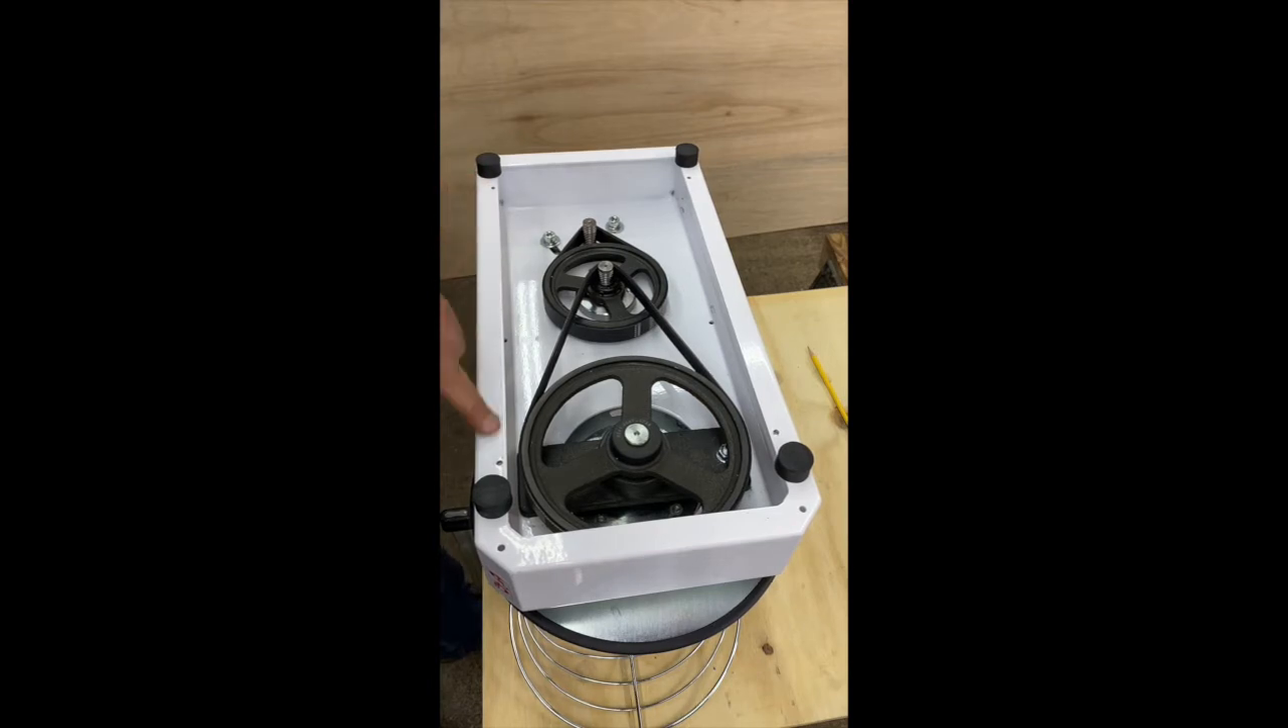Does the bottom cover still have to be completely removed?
No.